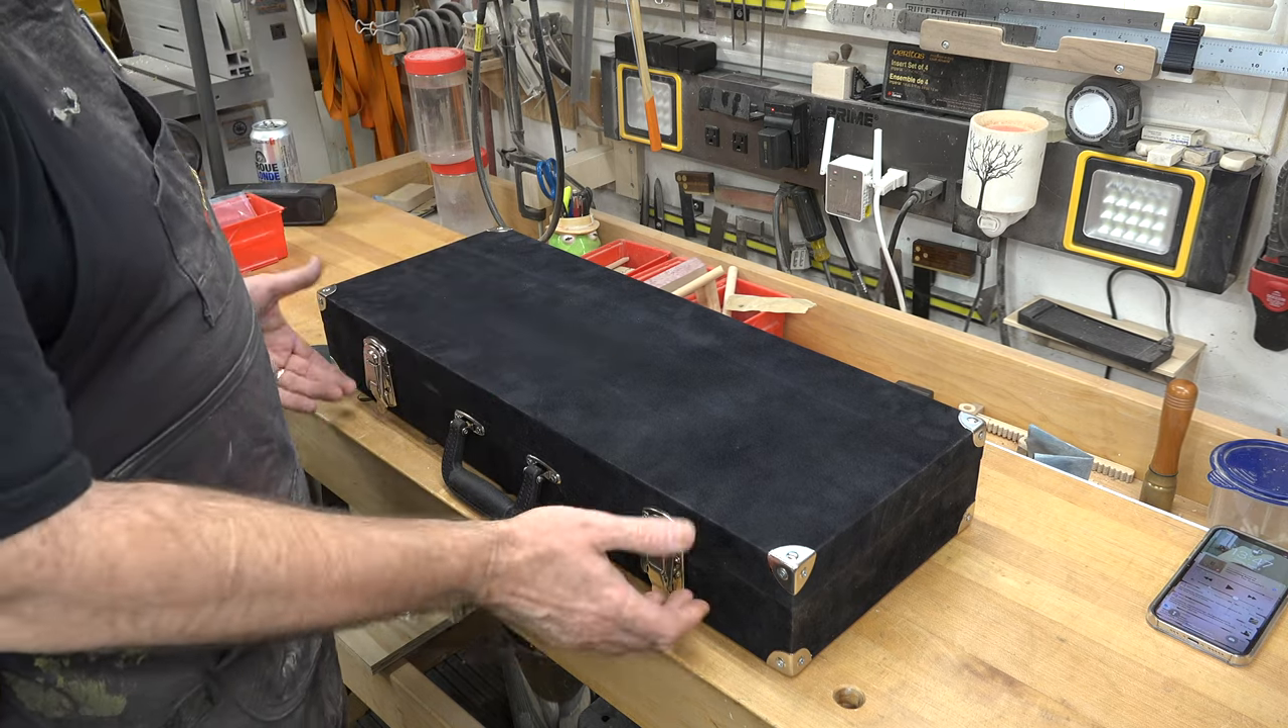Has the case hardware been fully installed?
Yes.